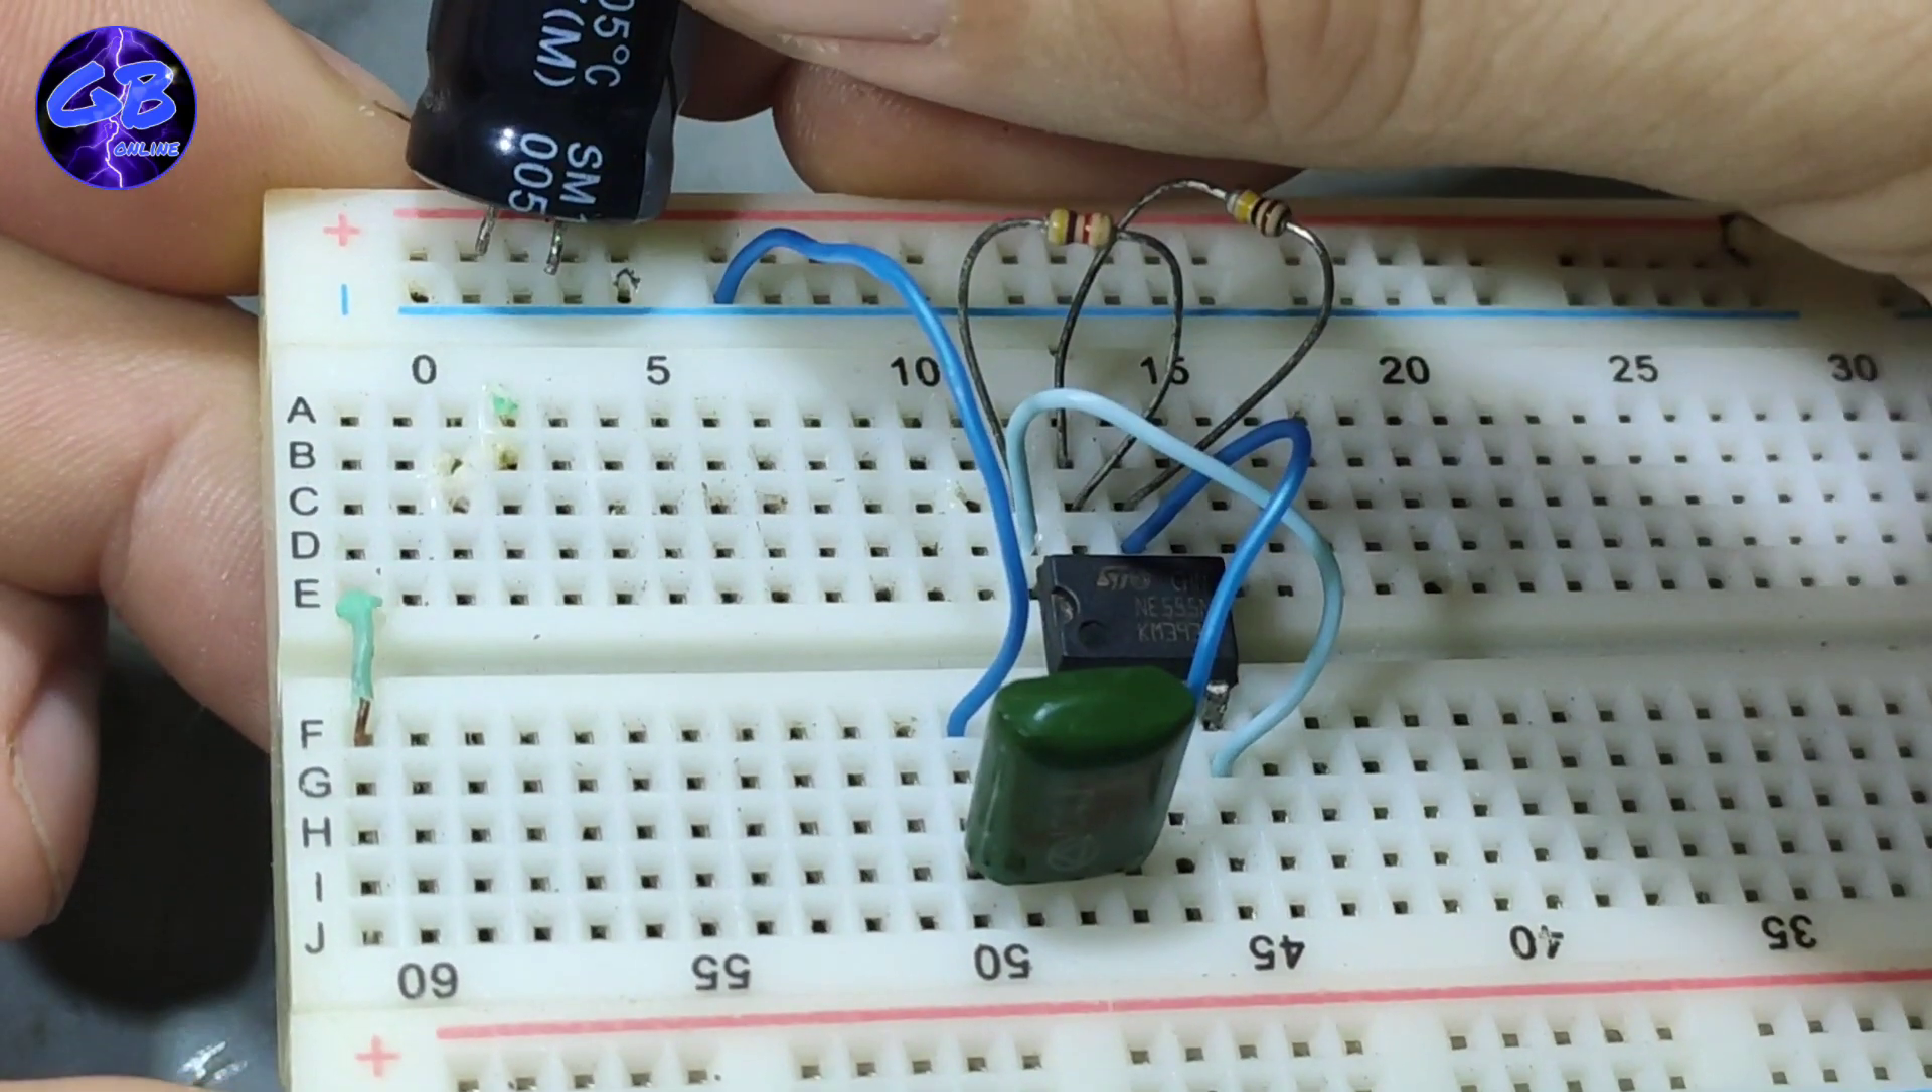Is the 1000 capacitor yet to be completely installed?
Yes.